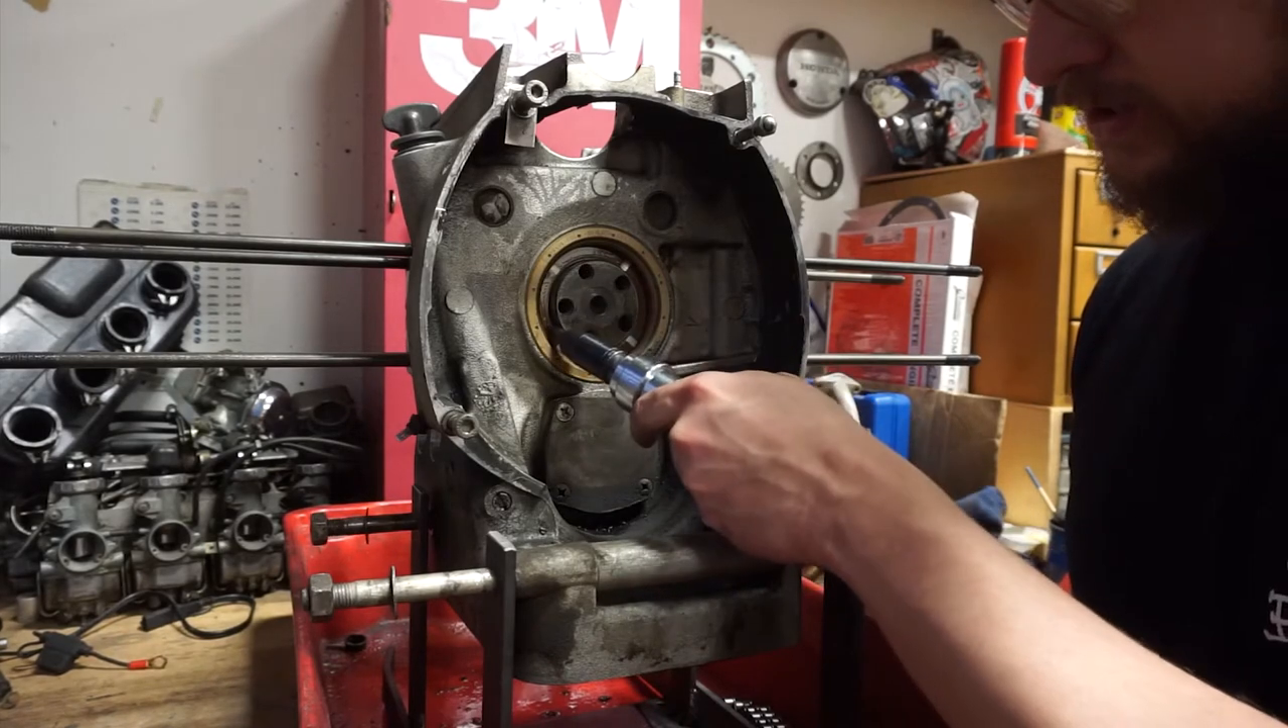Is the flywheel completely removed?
Yes.